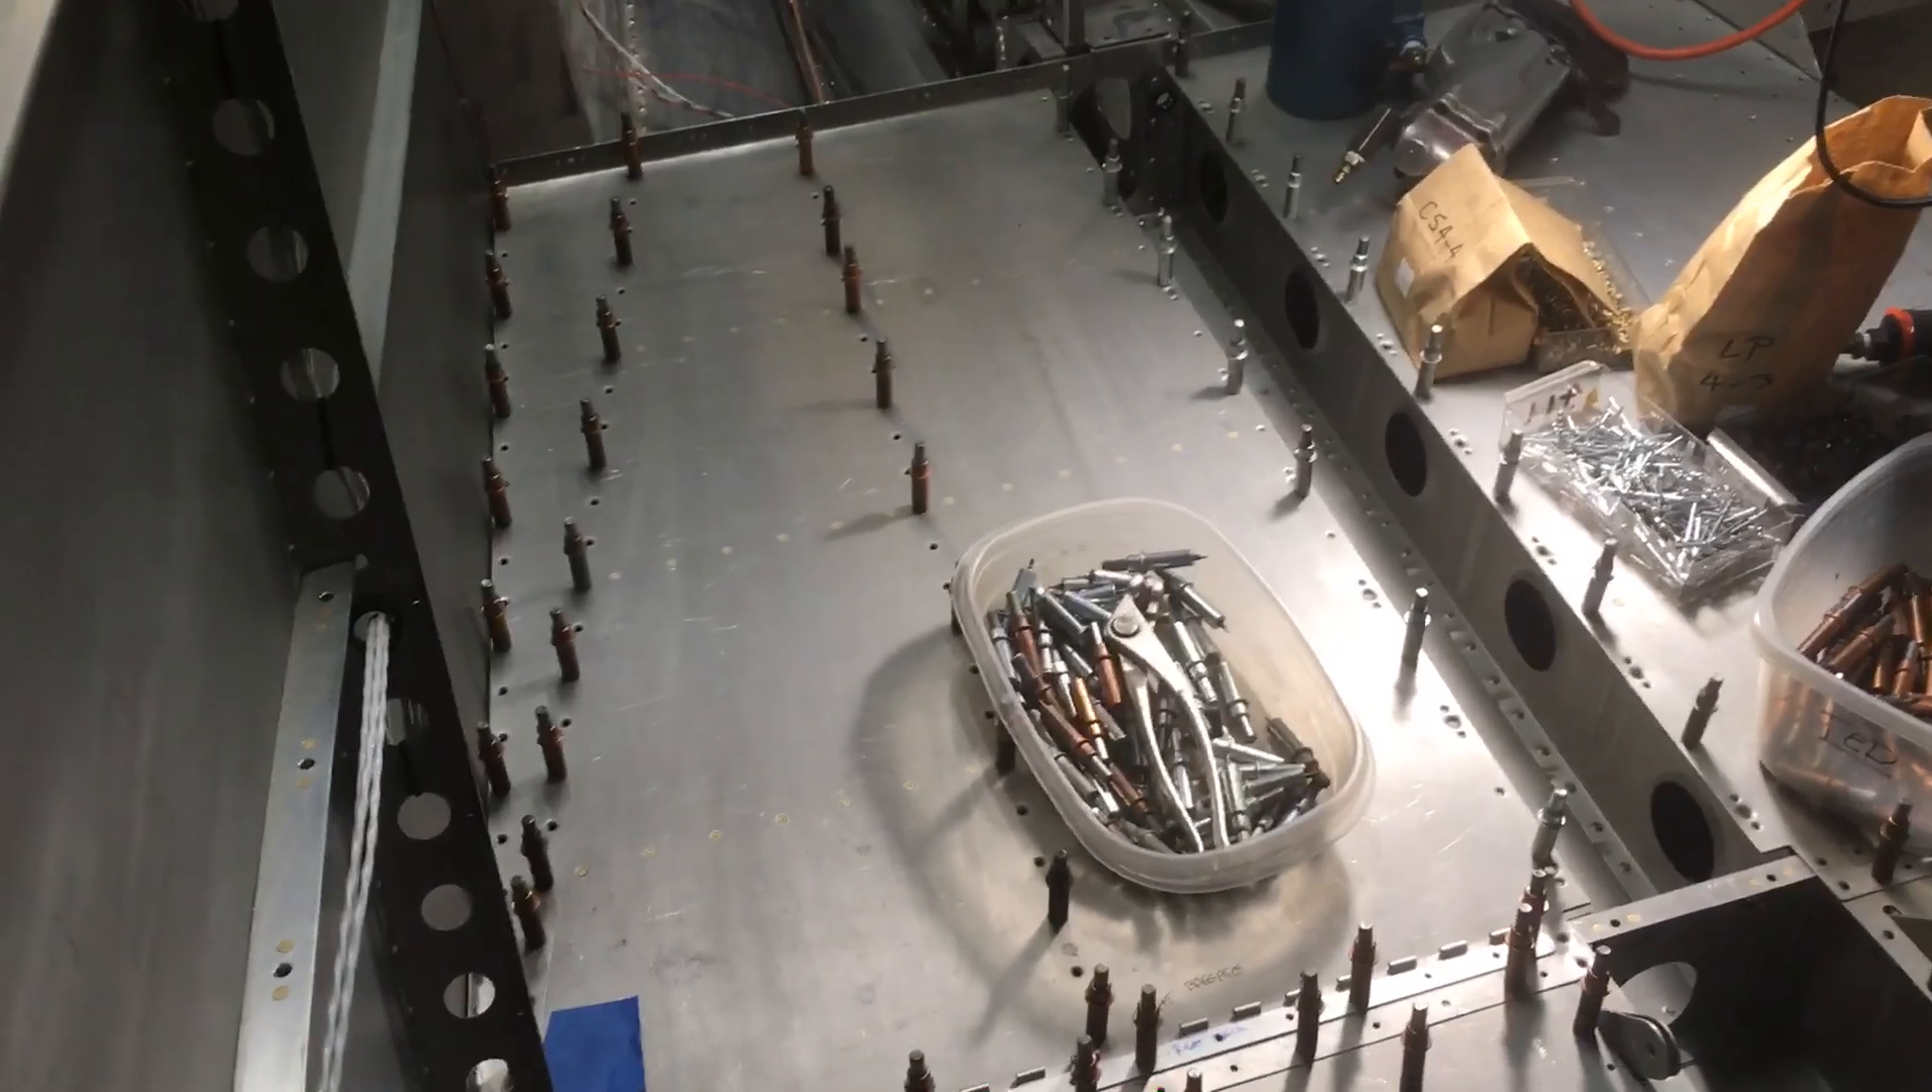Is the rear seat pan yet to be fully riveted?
Yes.